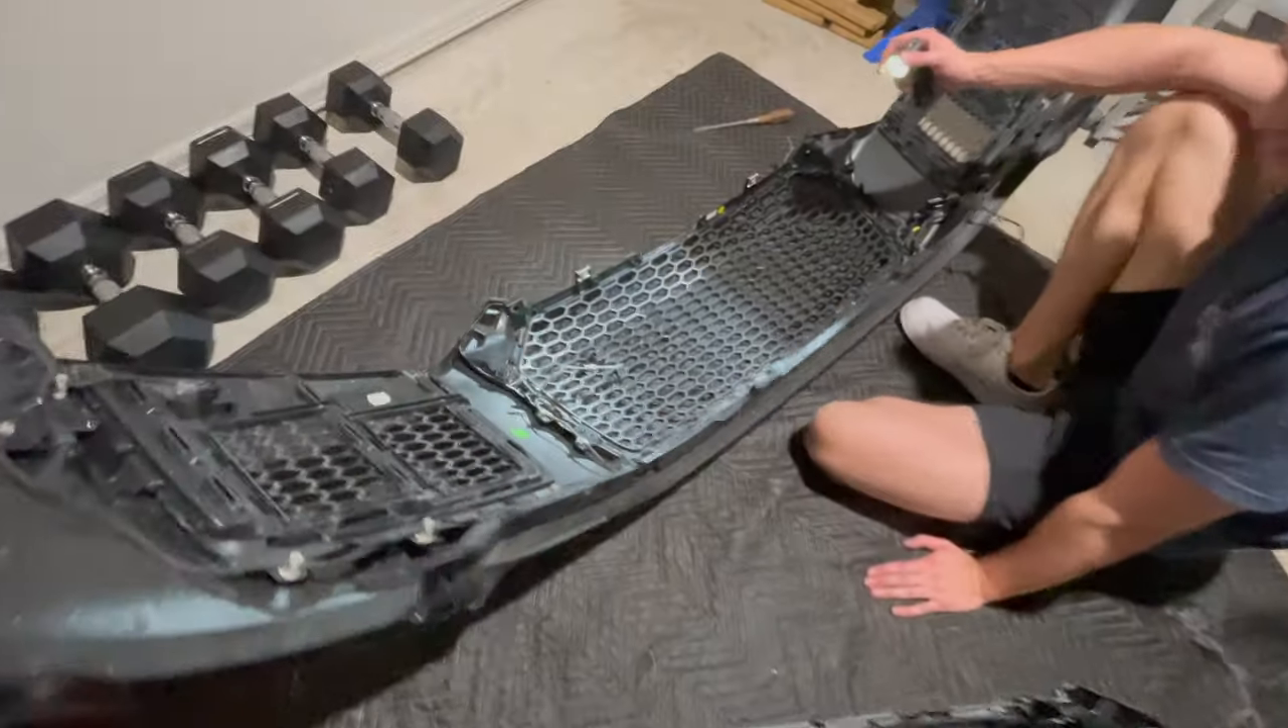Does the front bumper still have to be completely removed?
No.